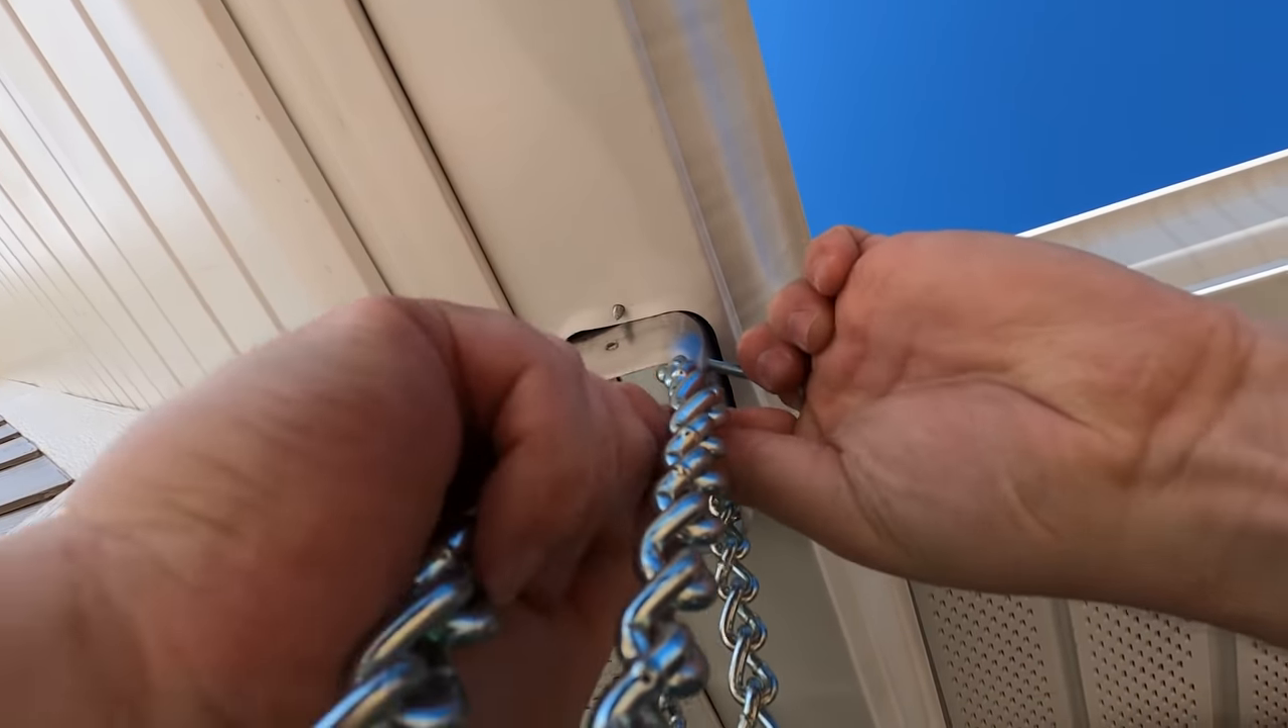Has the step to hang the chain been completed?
No.